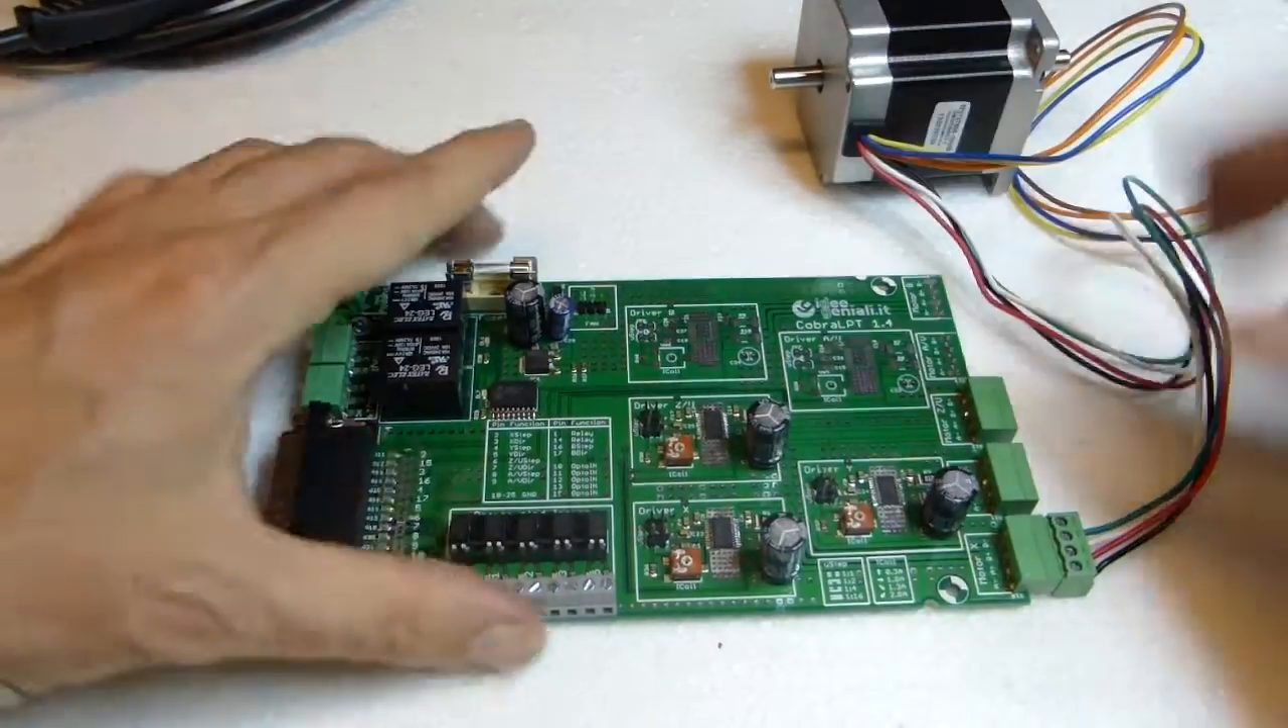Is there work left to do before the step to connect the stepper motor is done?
No.